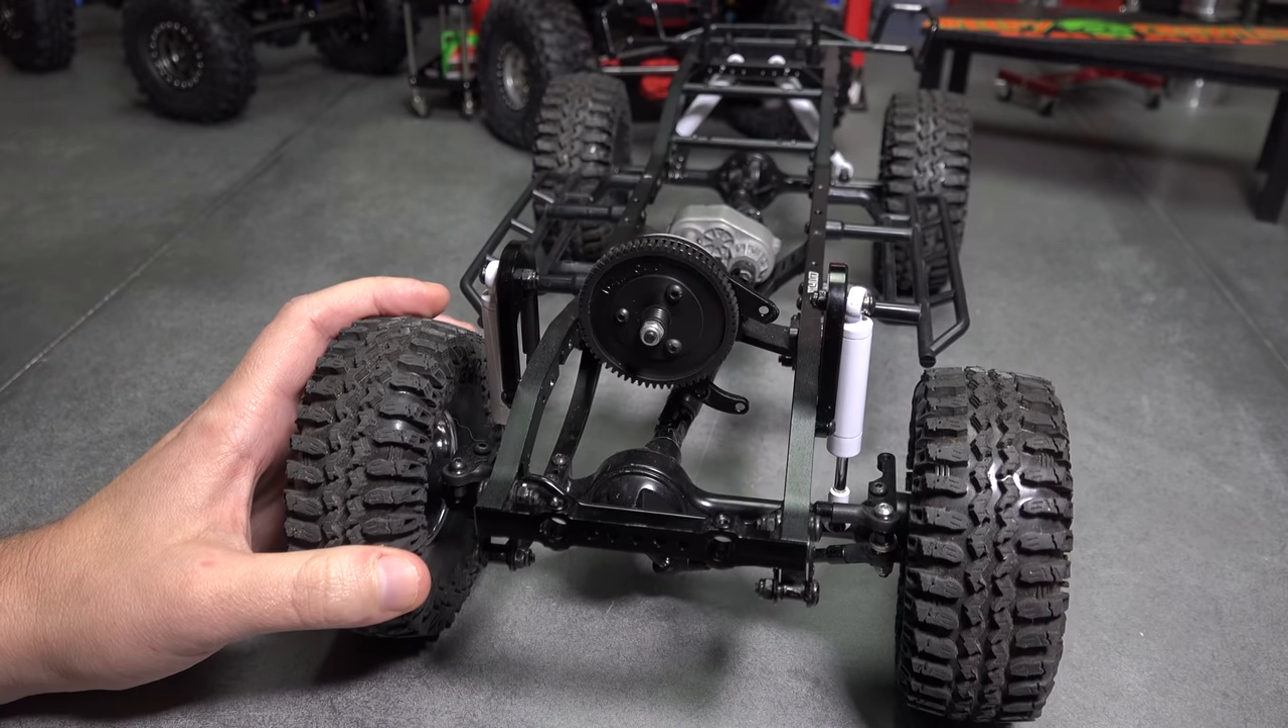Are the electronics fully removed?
Yes.